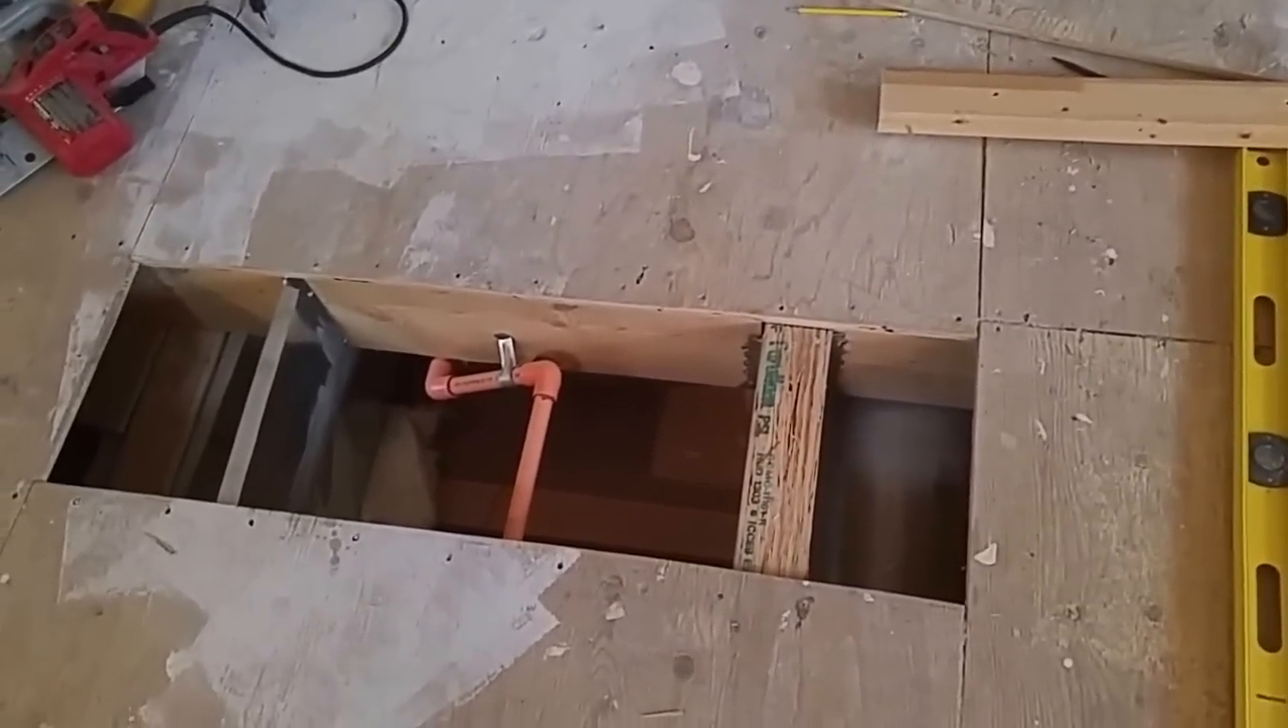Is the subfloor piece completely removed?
Yes.